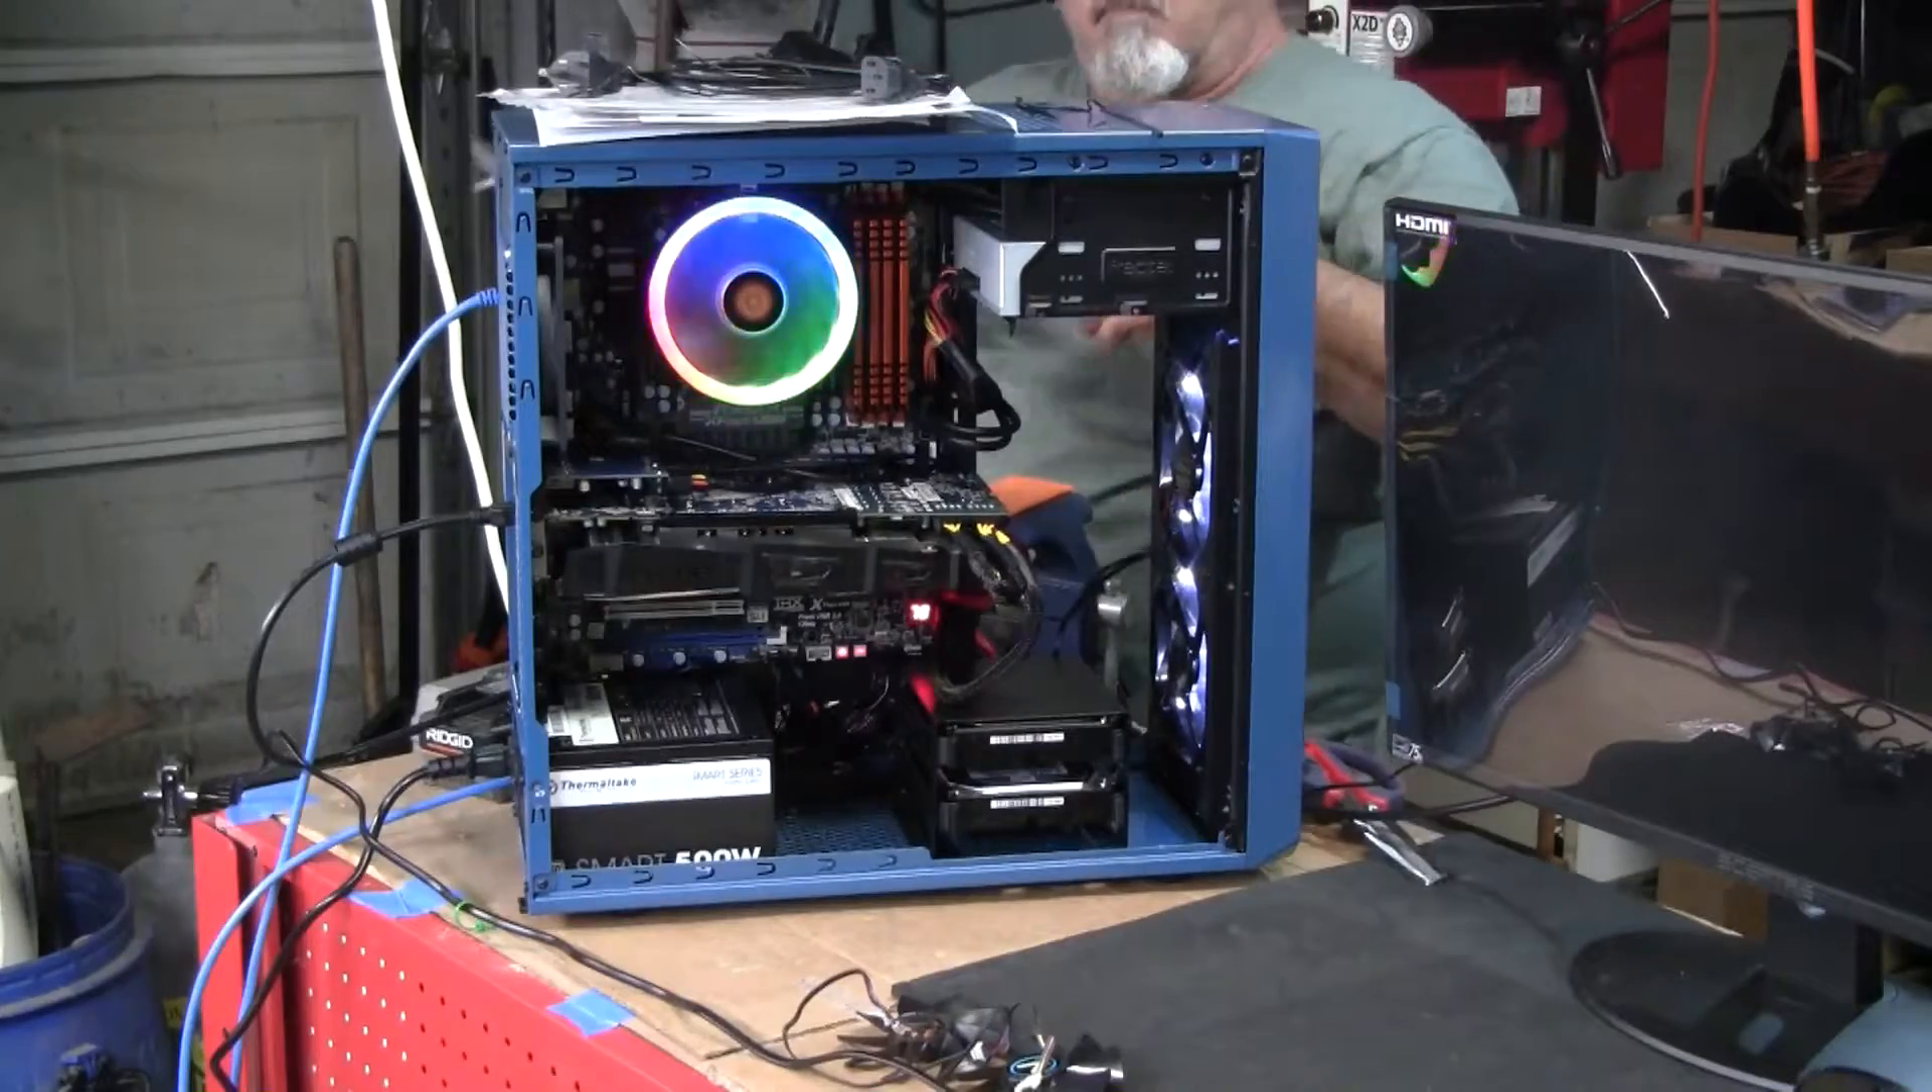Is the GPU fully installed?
Yes.